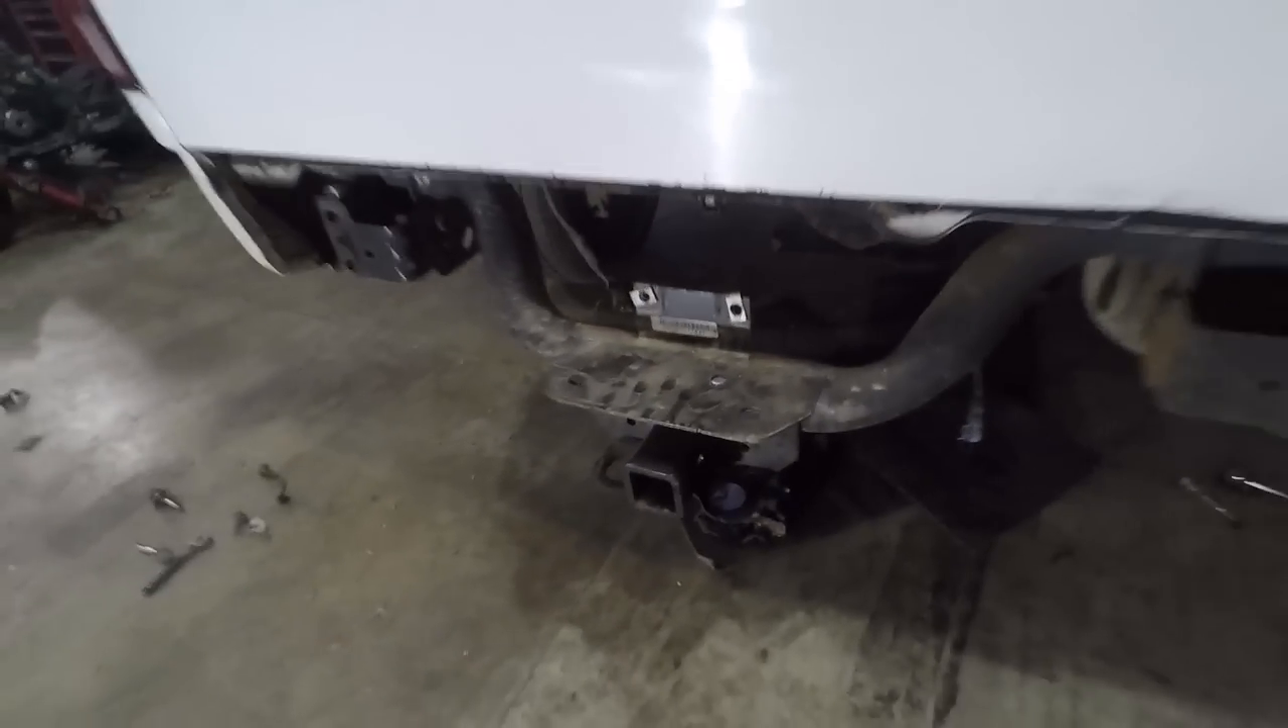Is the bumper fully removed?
Yes.